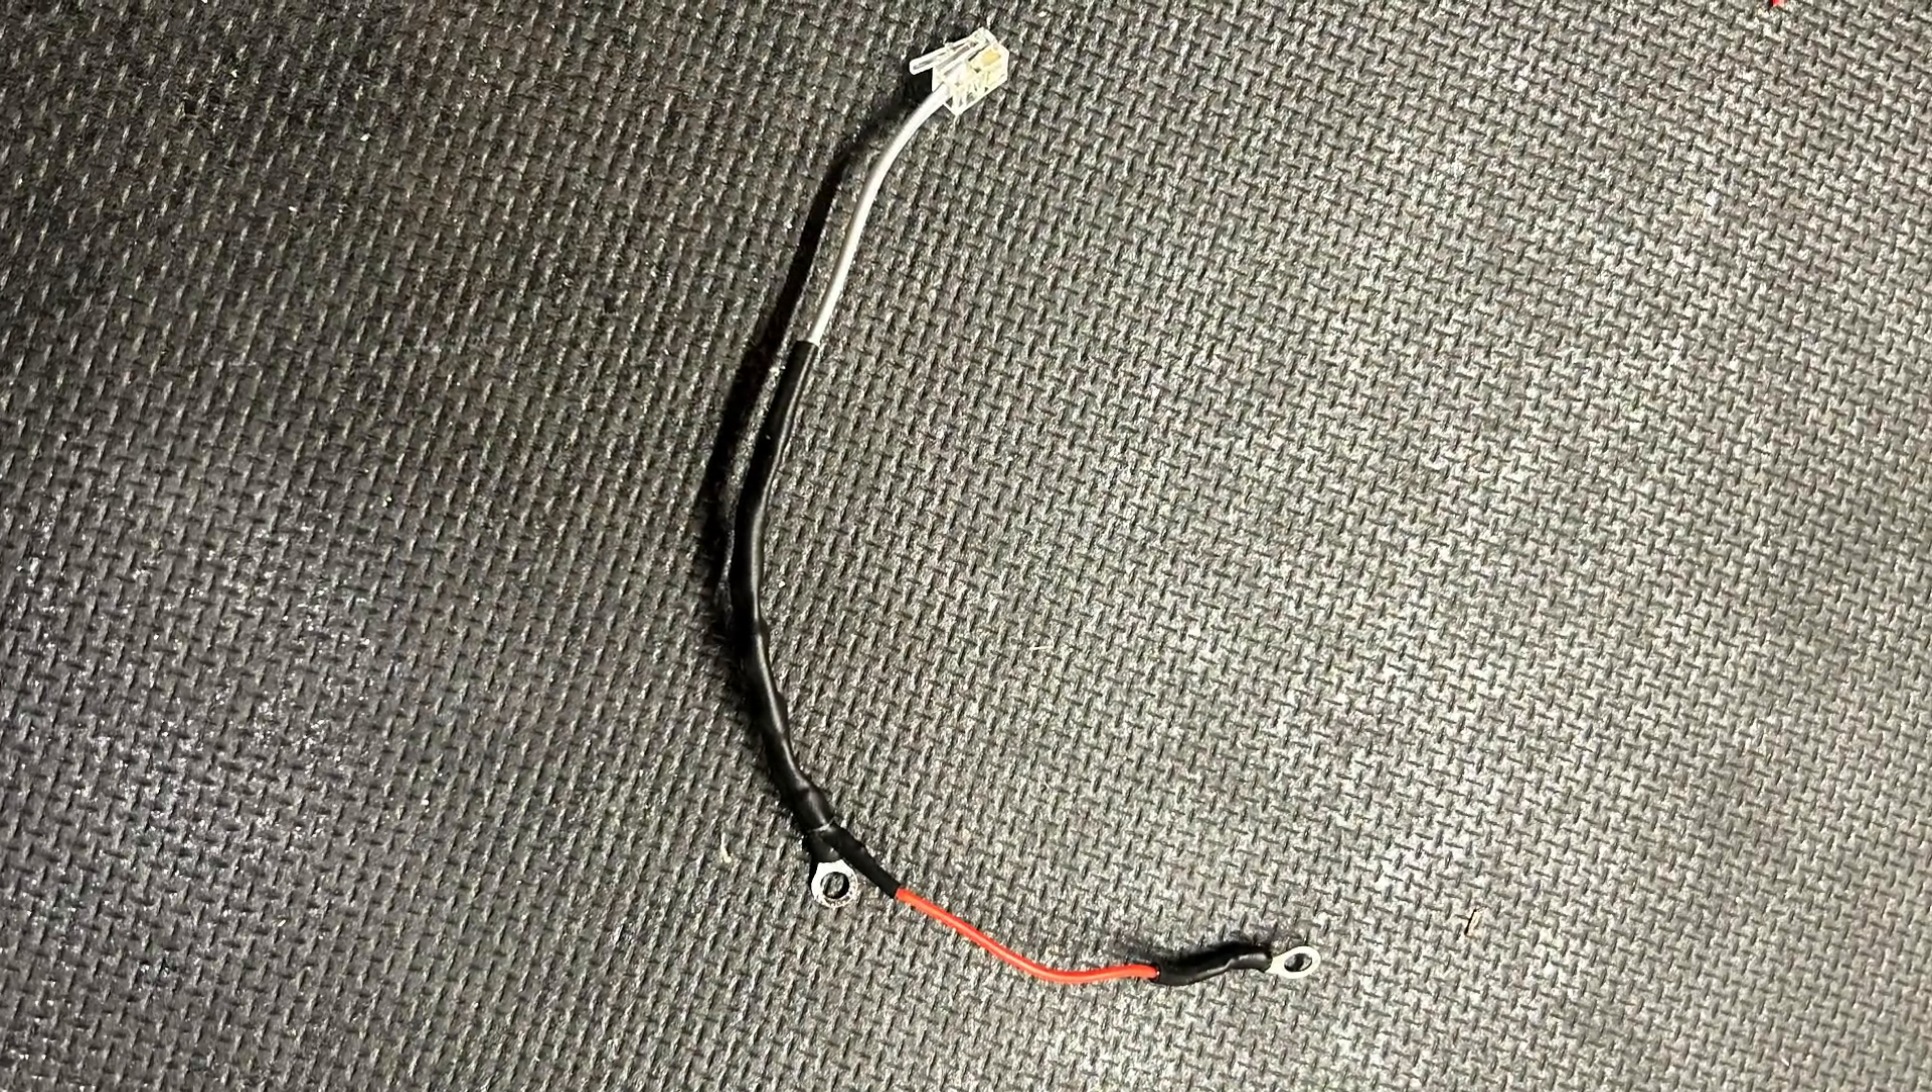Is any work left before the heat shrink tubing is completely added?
No.